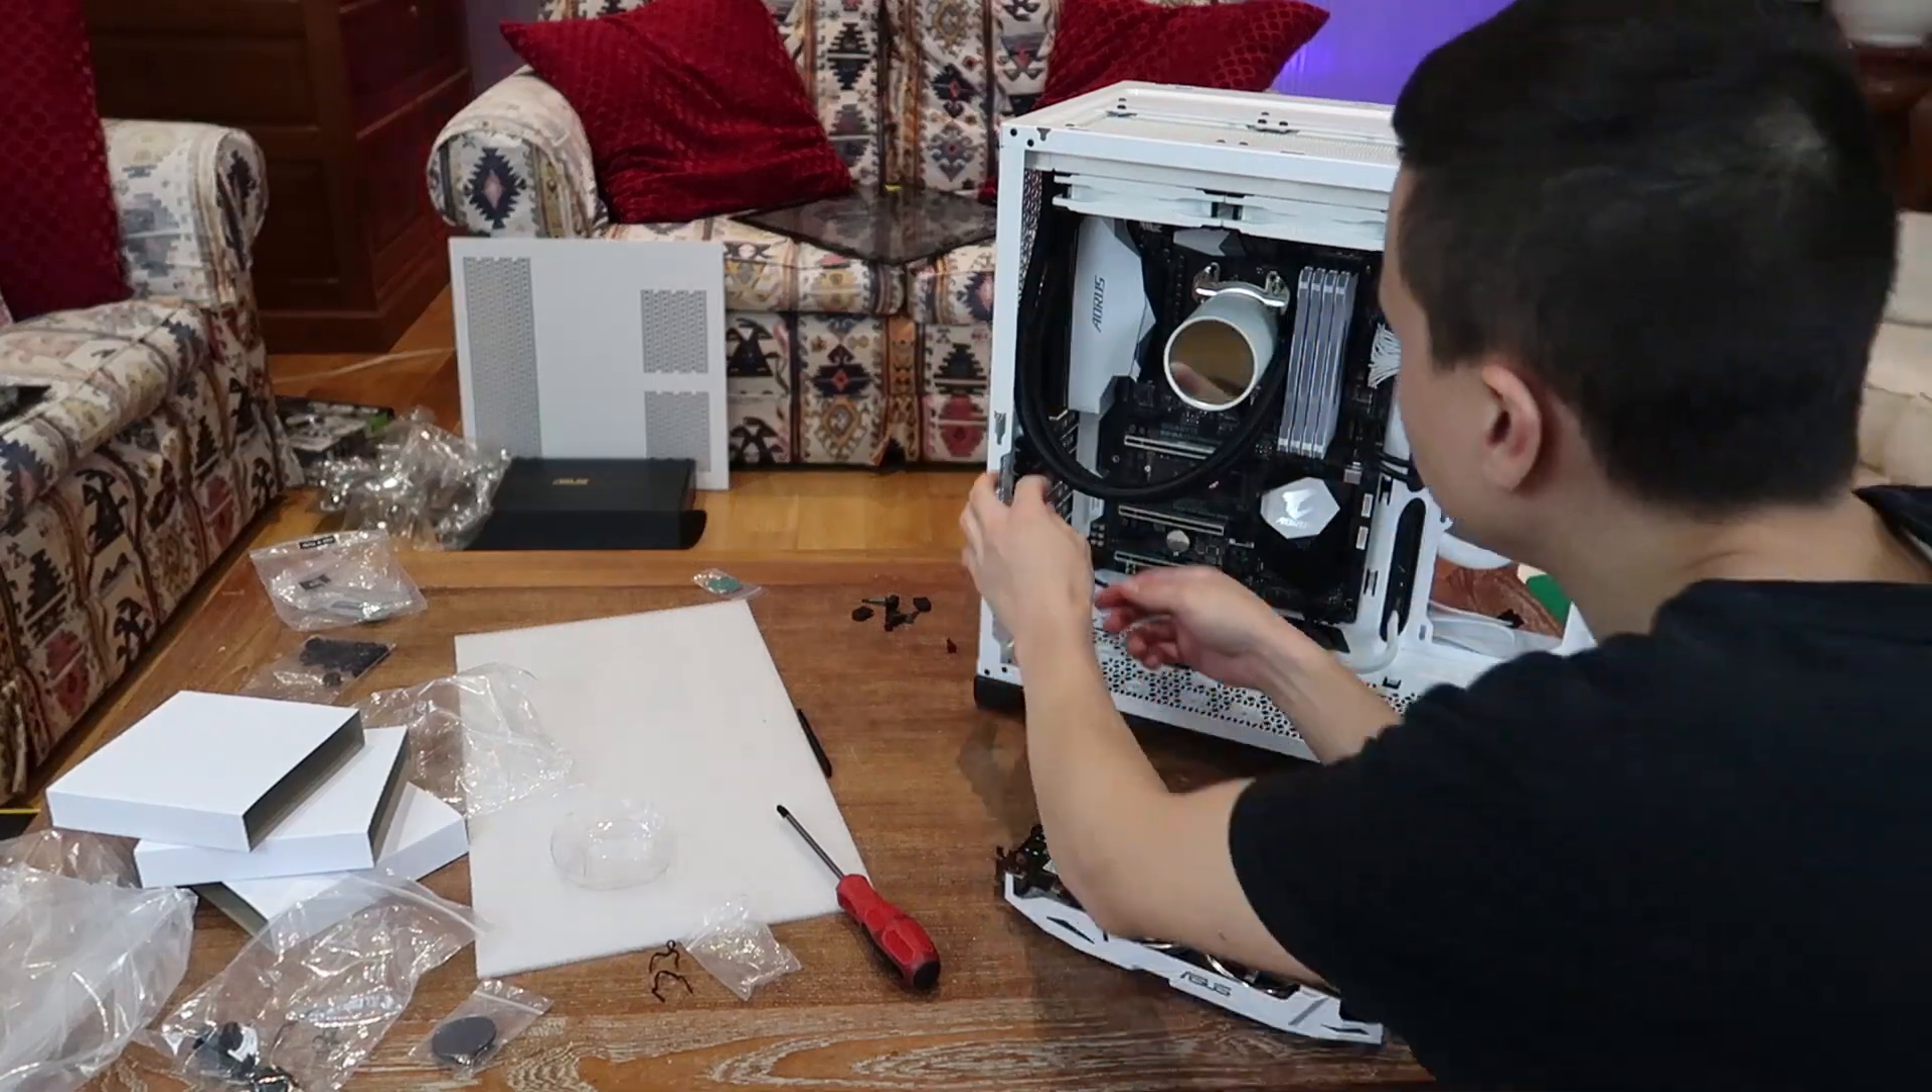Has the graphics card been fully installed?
No.